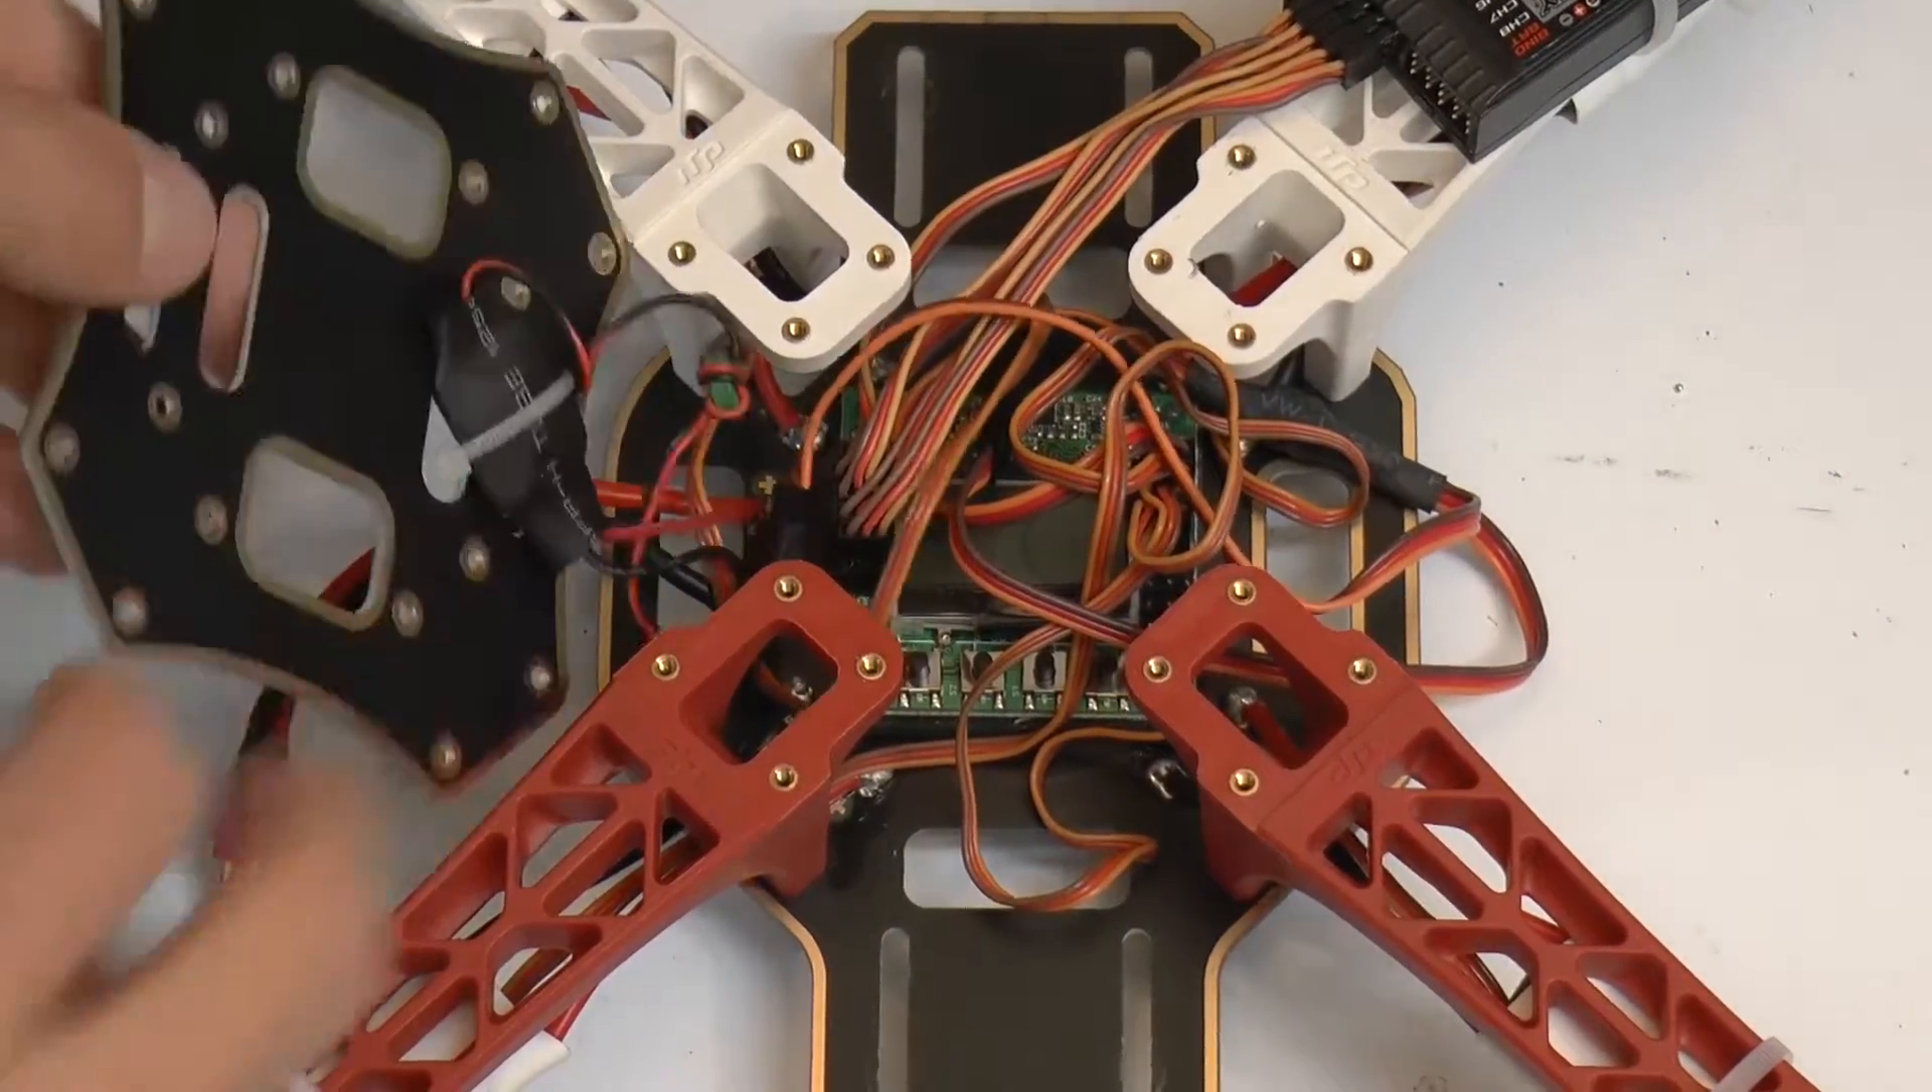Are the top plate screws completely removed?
Yes.